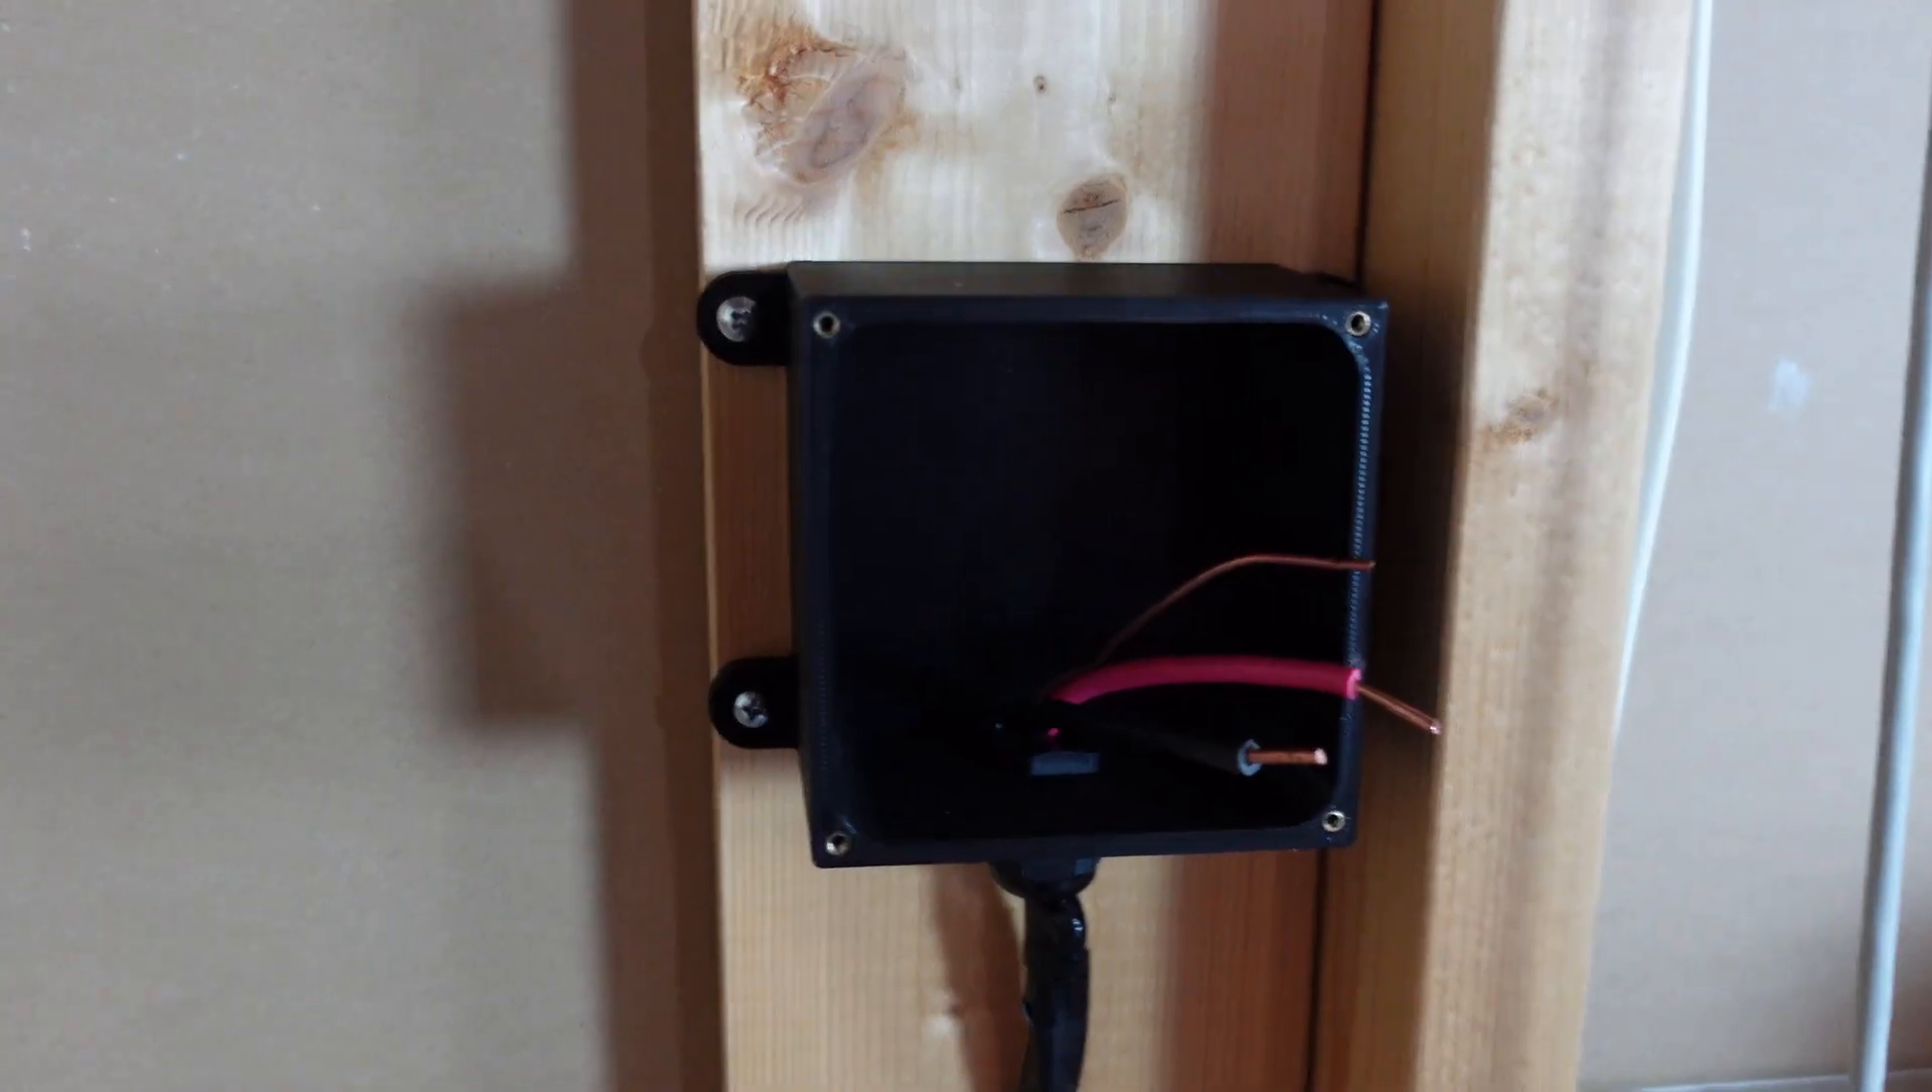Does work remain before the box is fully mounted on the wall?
No.